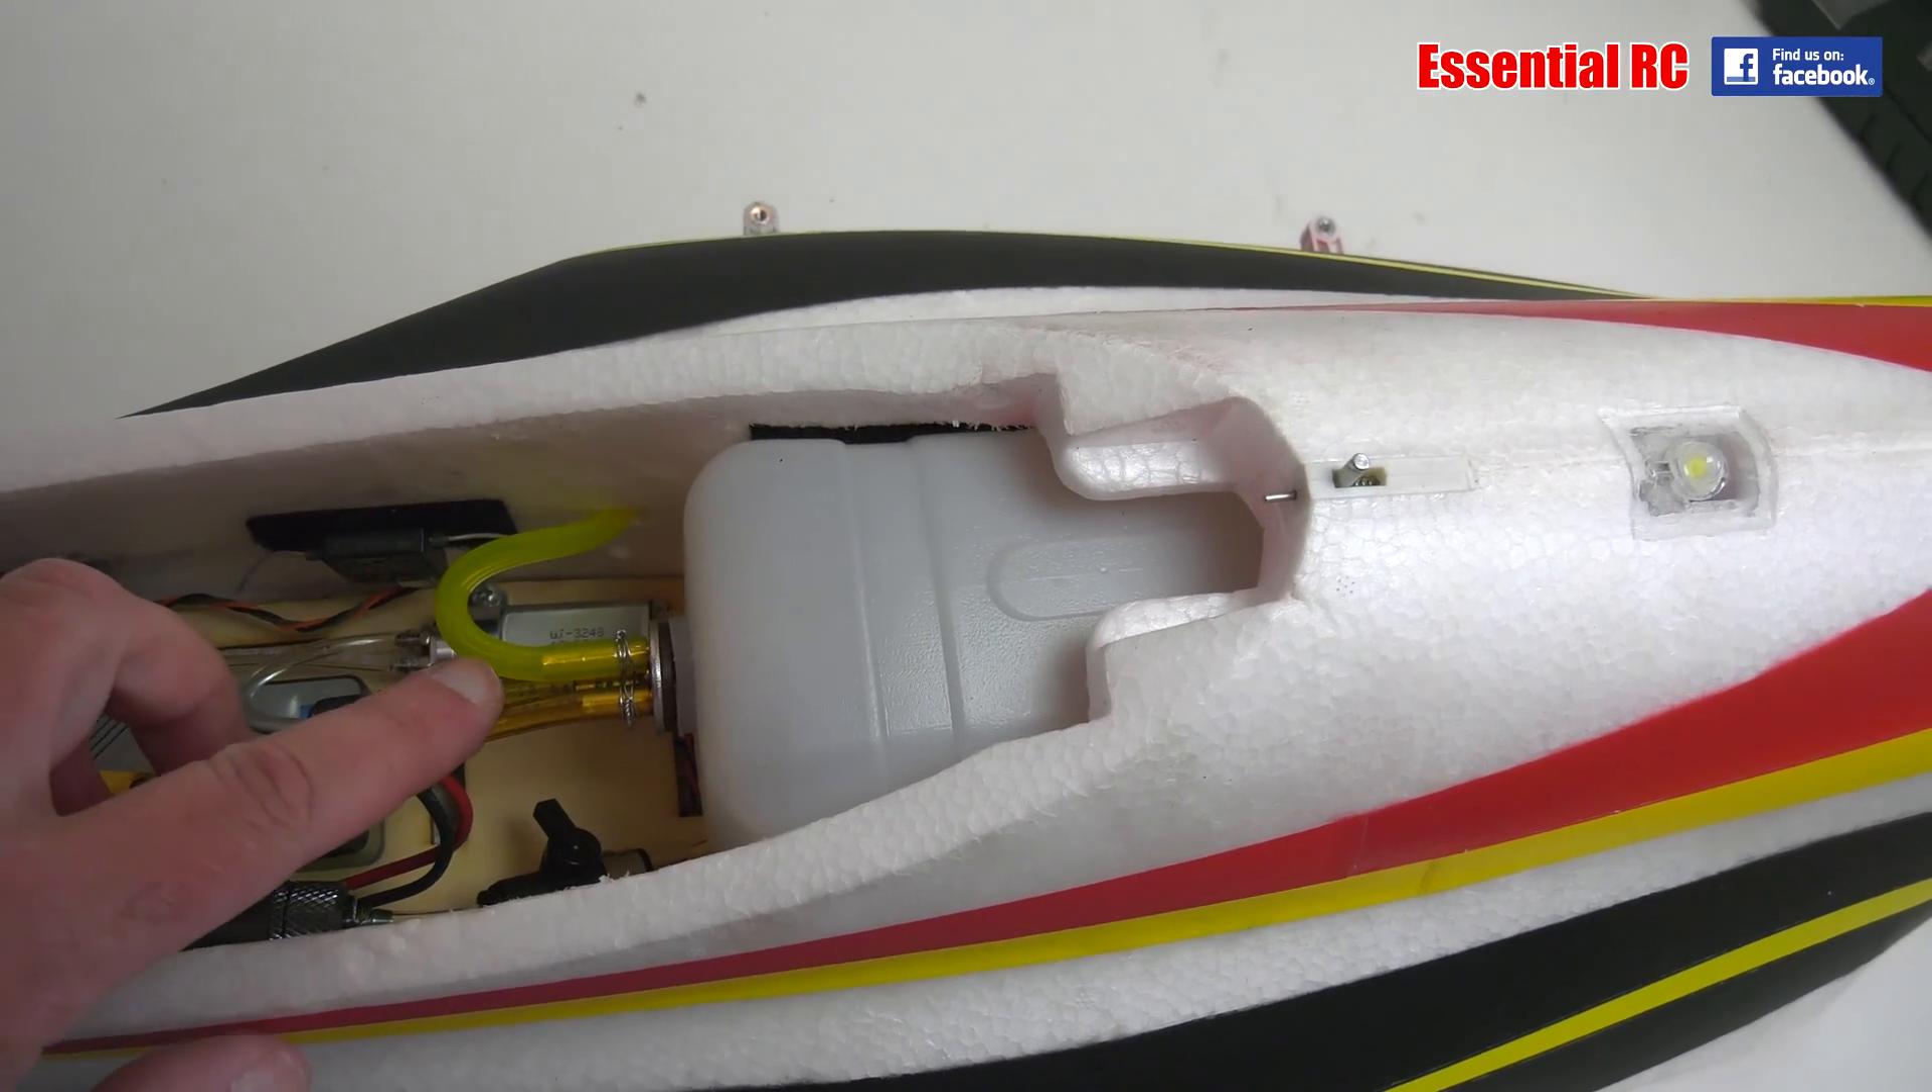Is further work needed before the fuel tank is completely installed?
No.